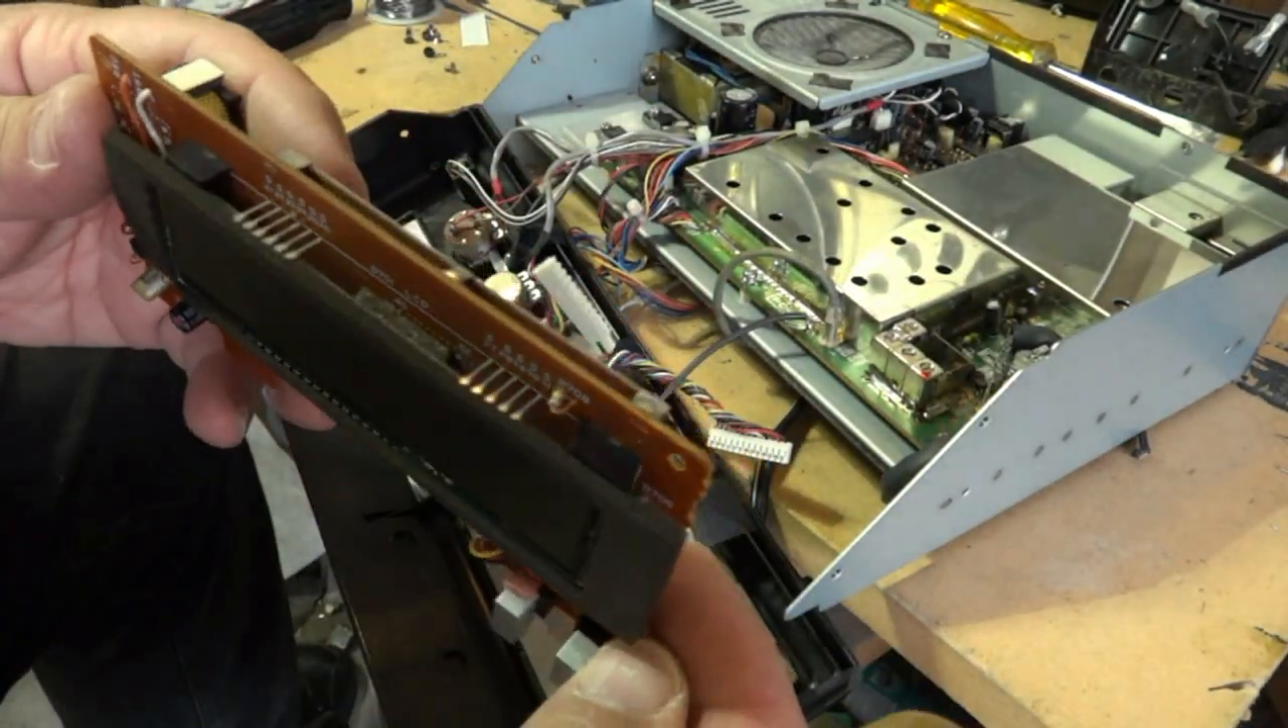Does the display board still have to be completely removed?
No.